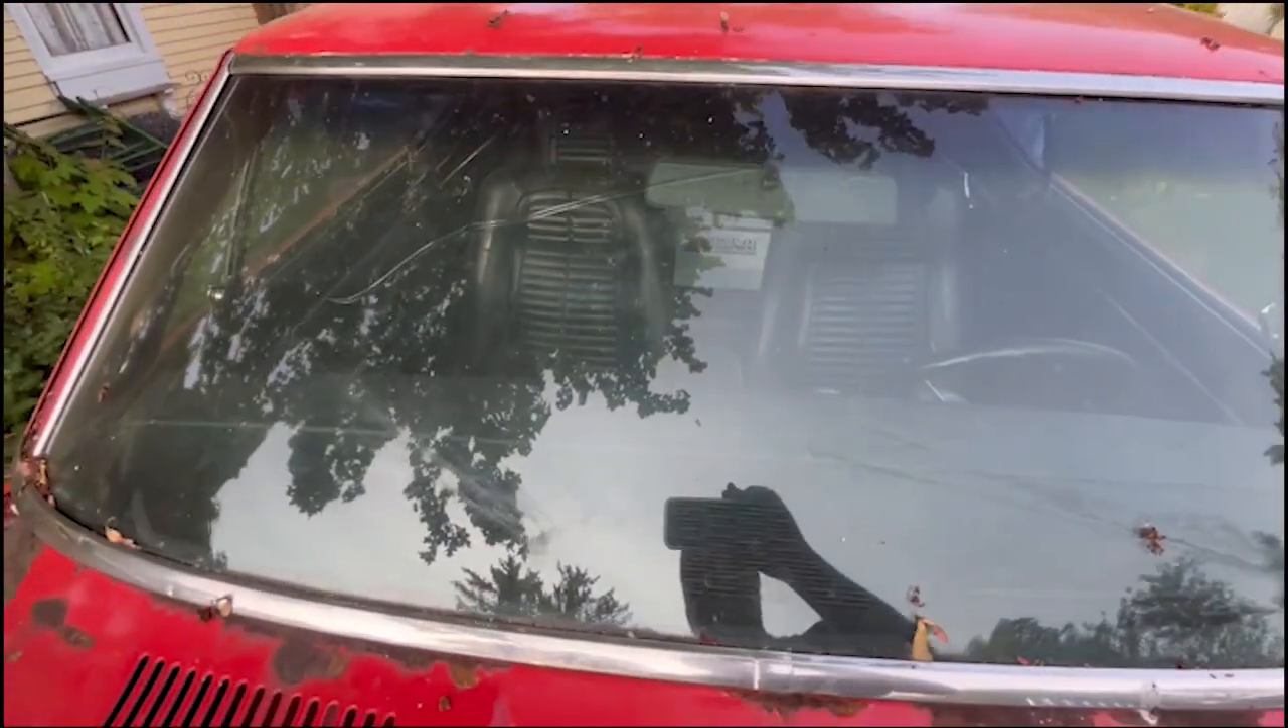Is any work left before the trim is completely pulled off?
Yes.